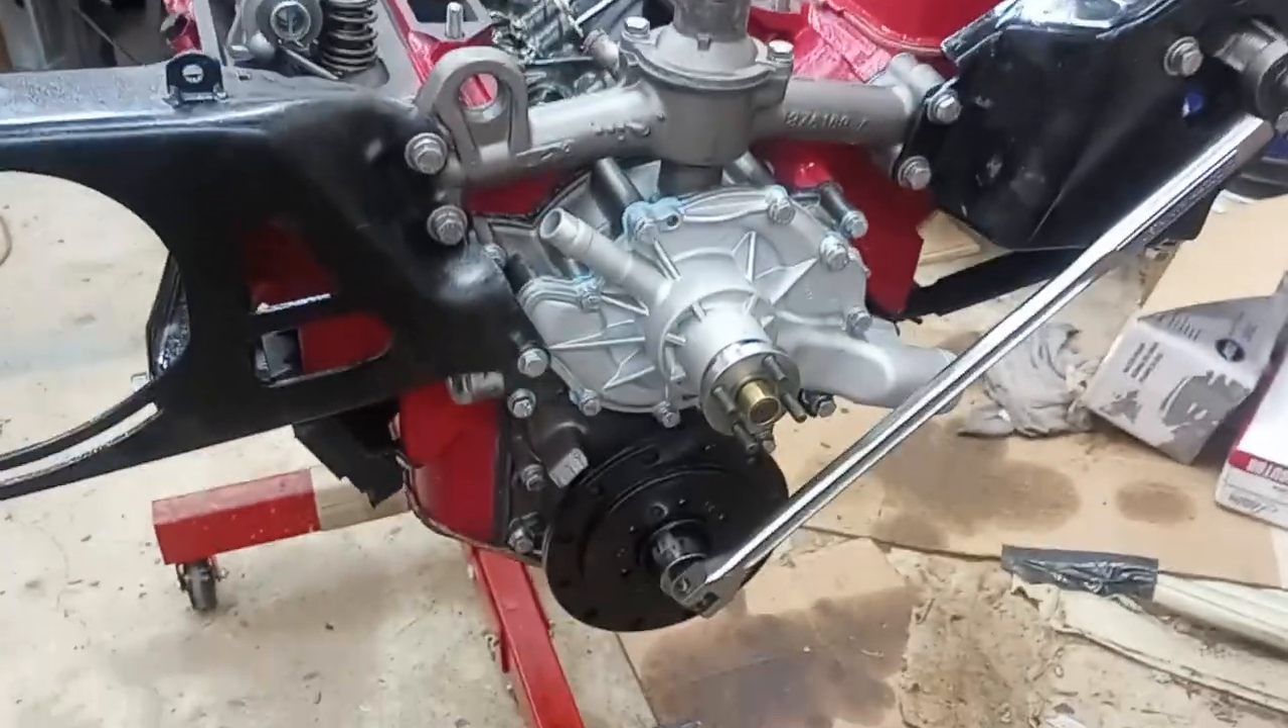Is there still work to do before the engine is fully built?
Yes.